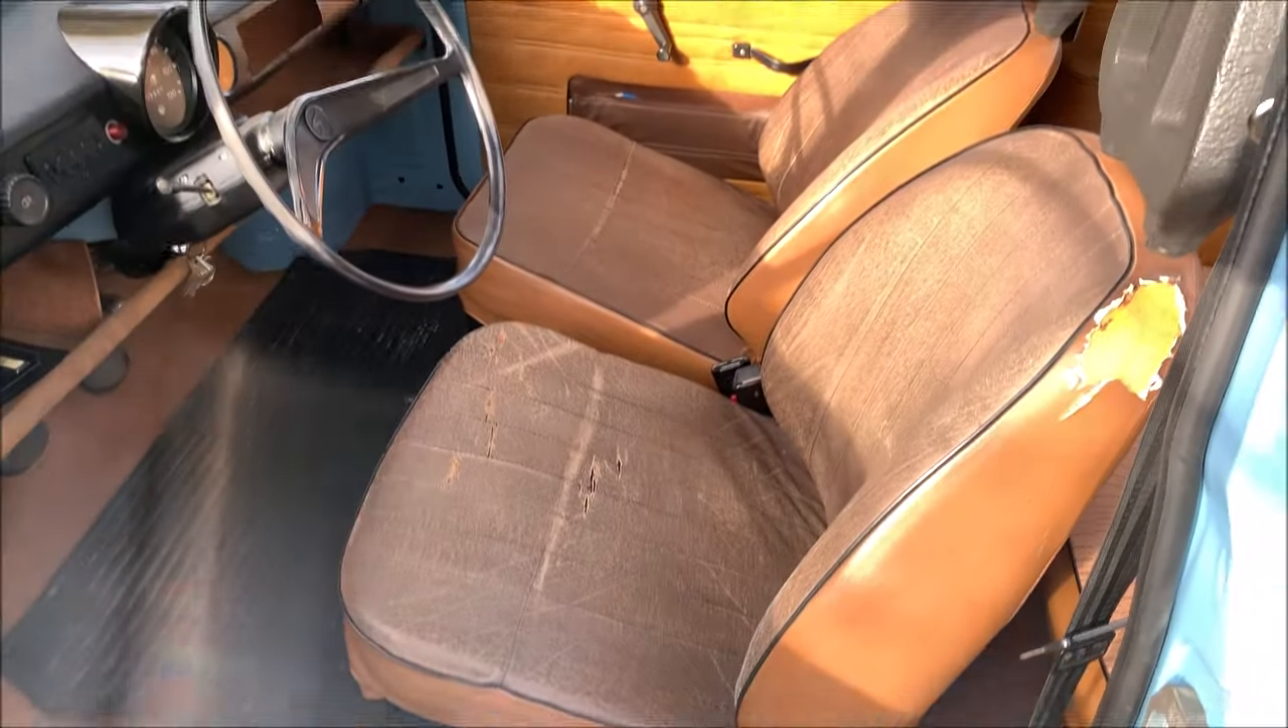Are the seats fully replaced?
No.